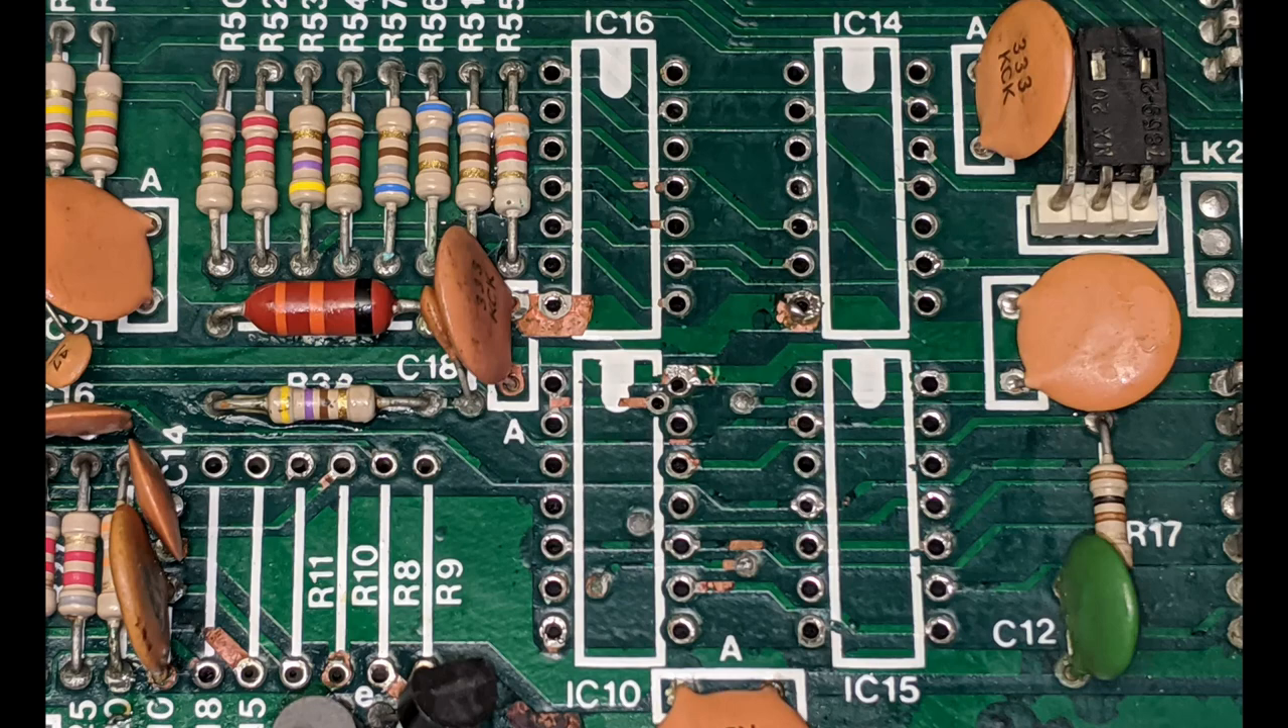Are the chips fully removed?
Yes.